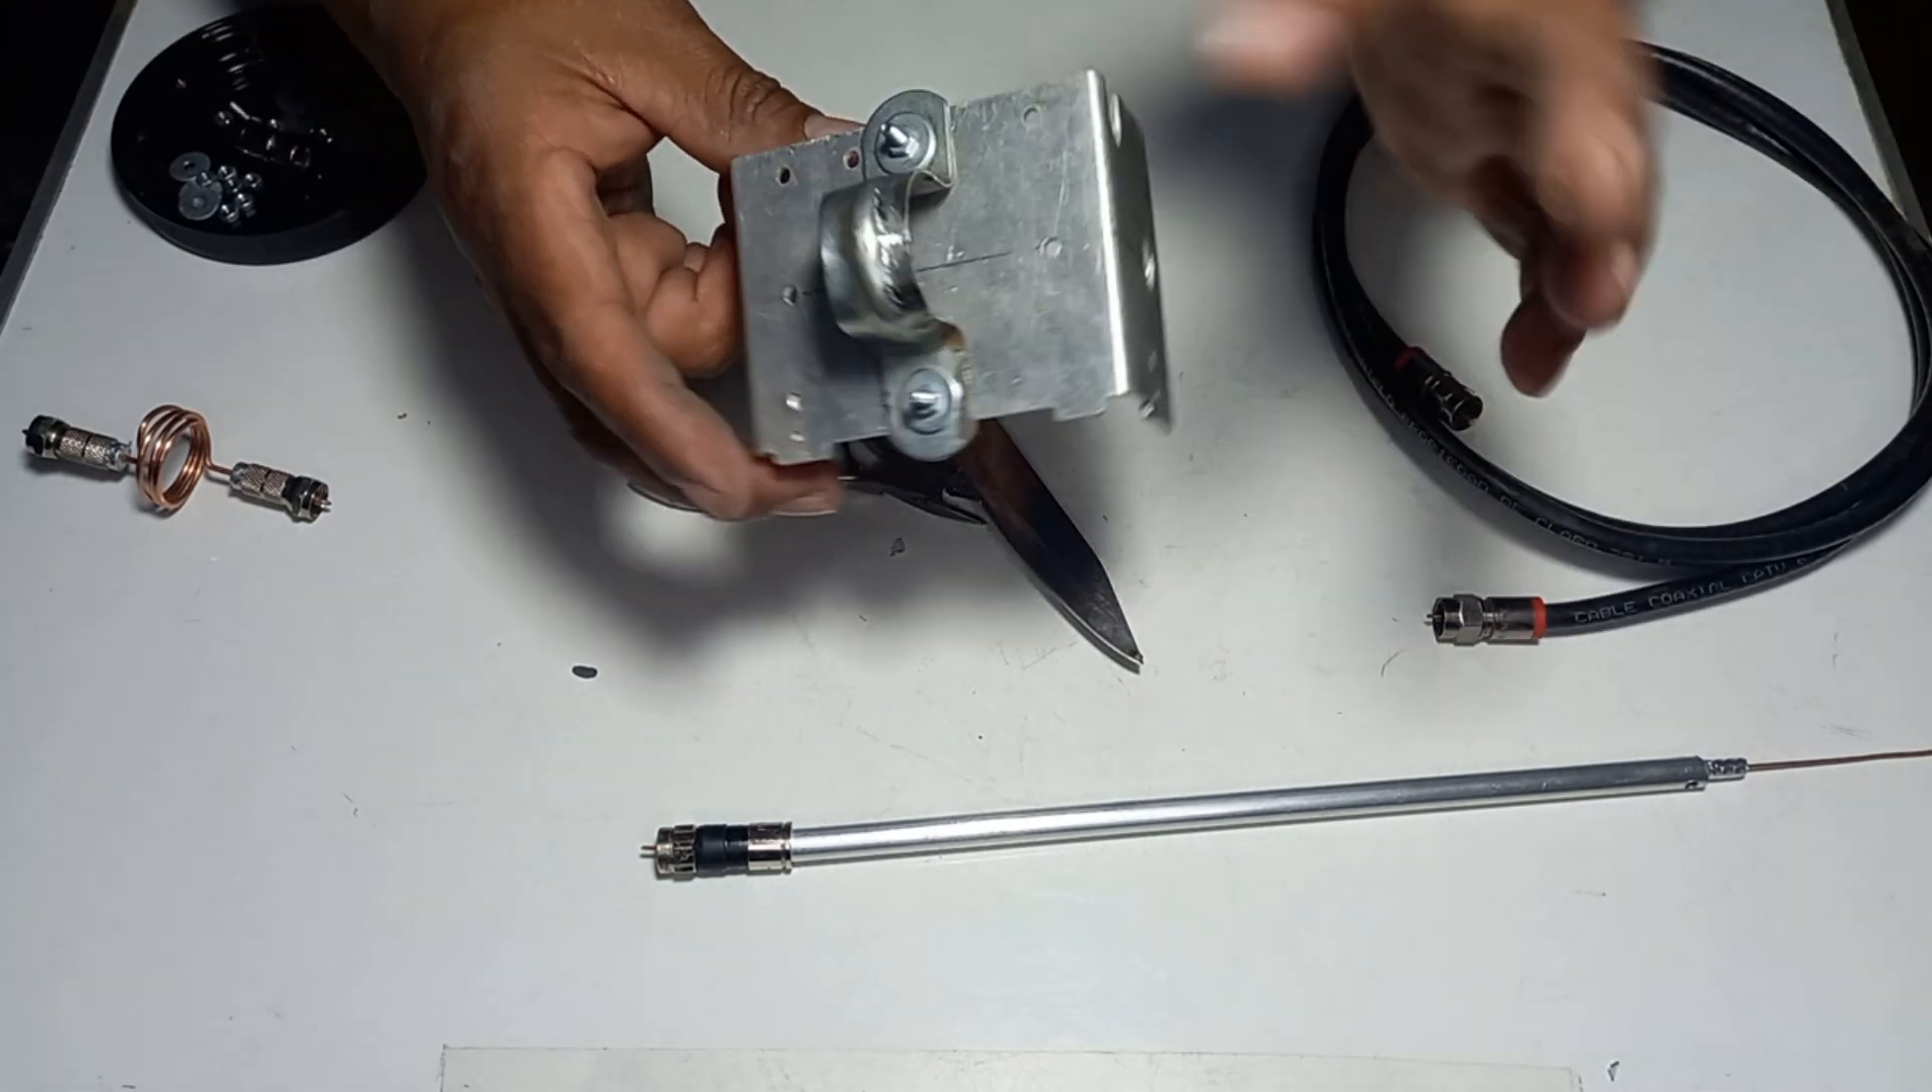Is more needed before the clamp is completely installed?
No.